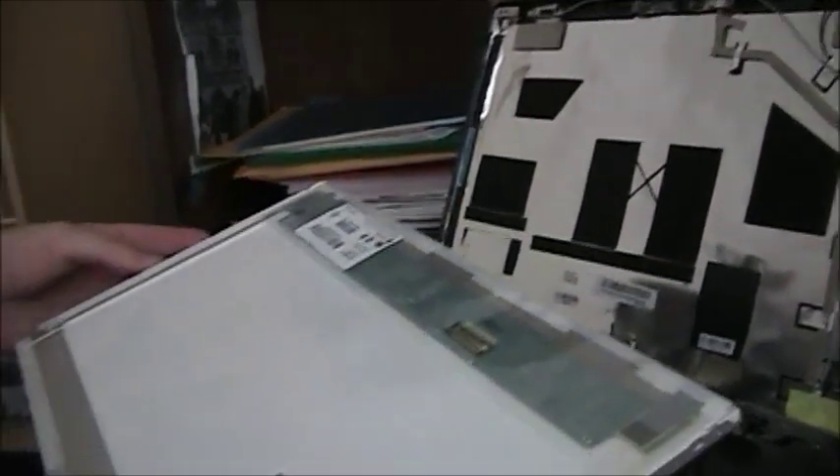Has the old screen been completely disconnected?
Yes.